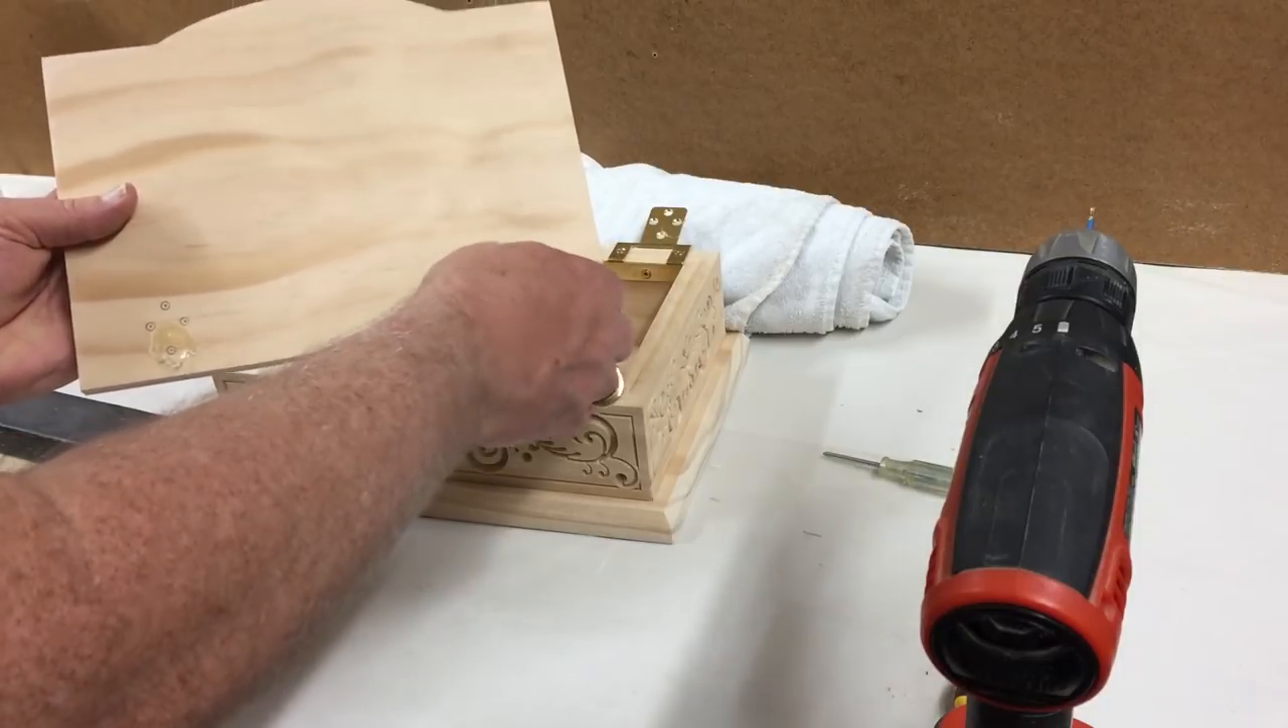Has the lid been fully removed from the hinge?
Yes.